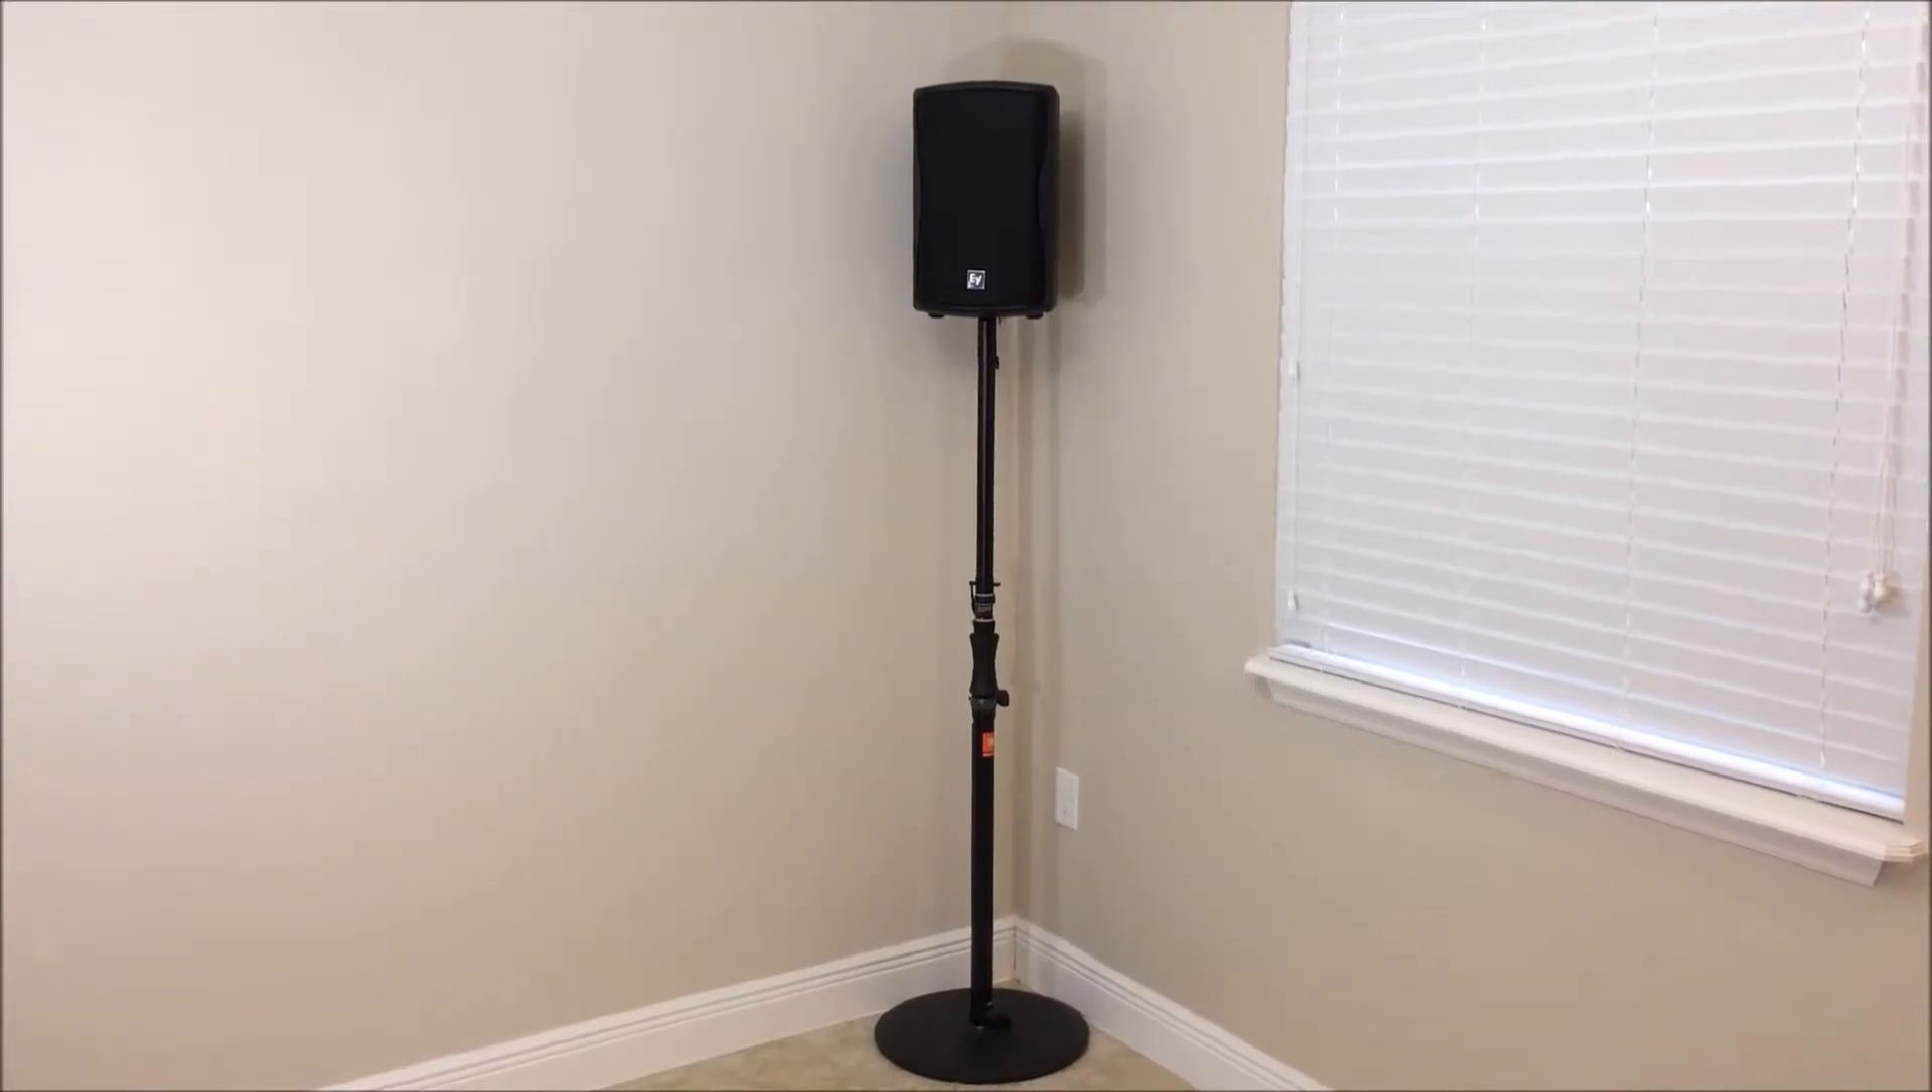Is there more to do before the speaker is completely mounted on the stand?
No.